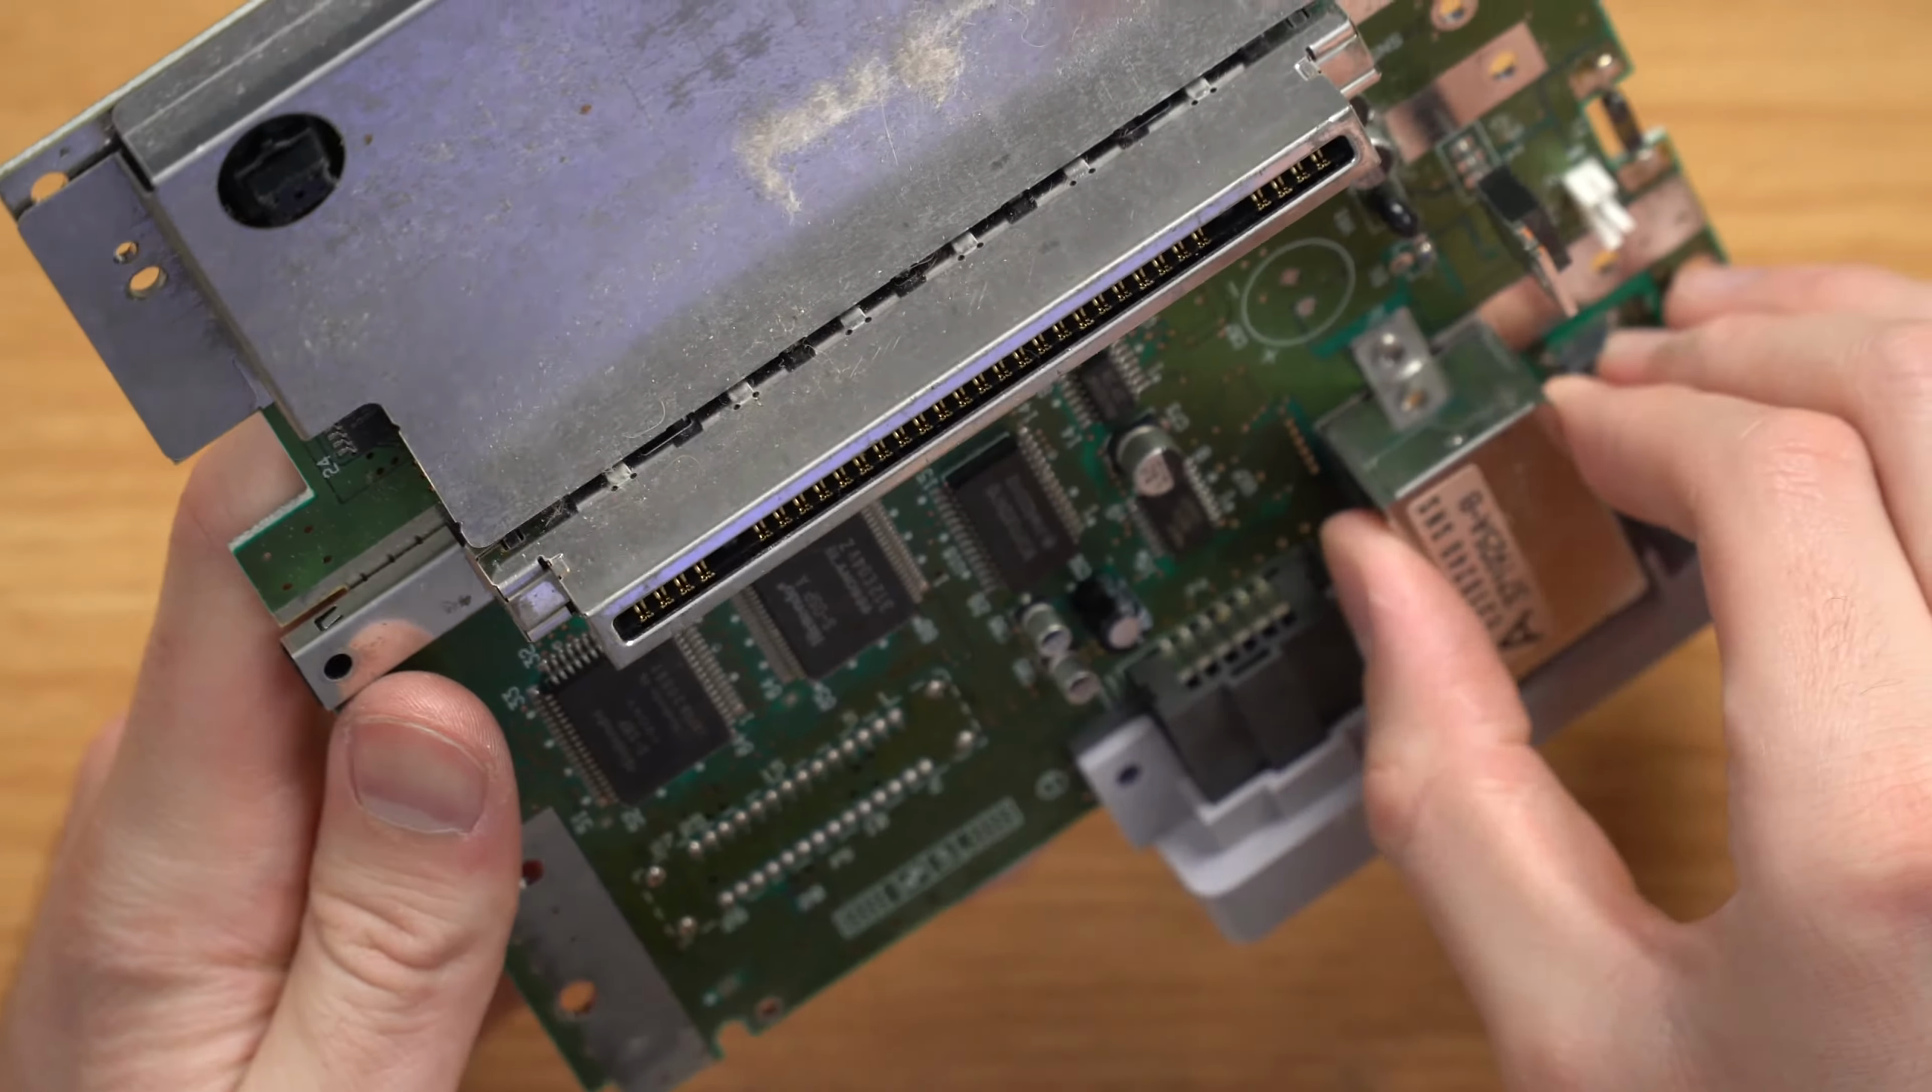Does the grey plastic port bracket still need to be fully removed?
Yes.